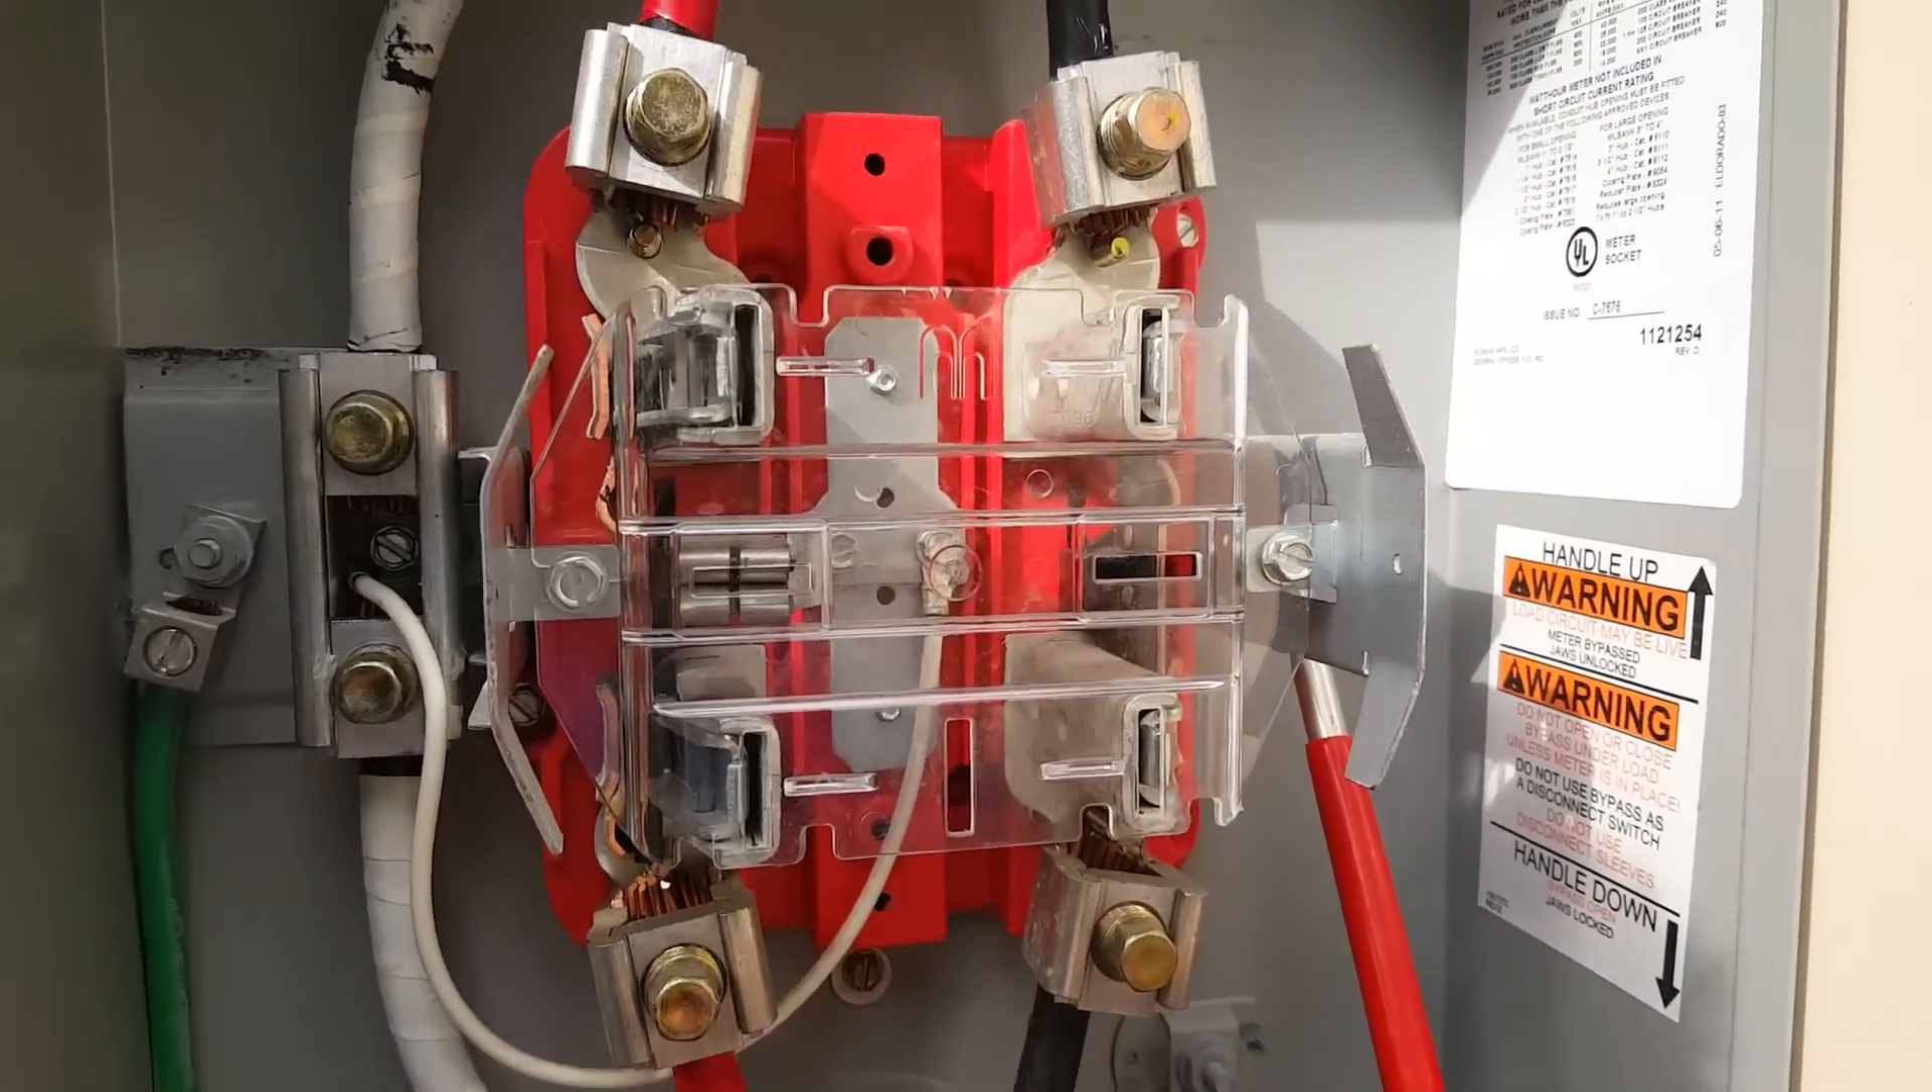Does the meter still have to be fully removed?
No.